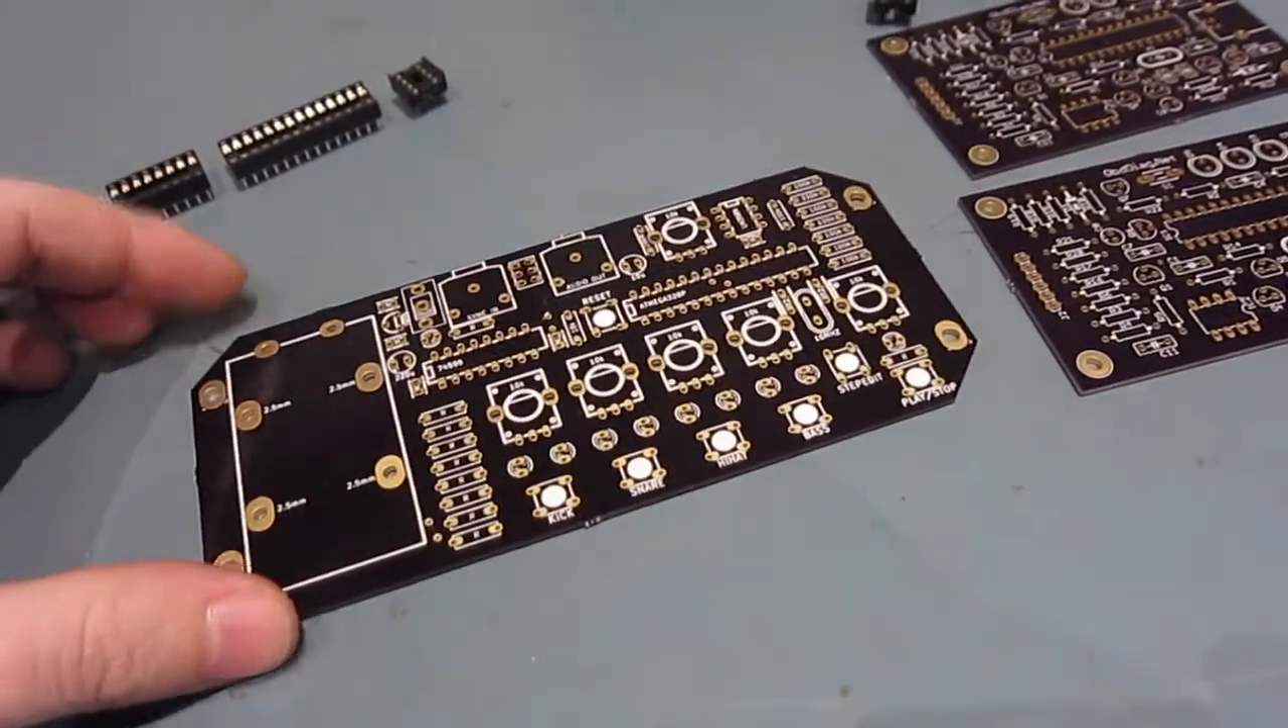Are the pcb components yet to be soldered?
Yes.